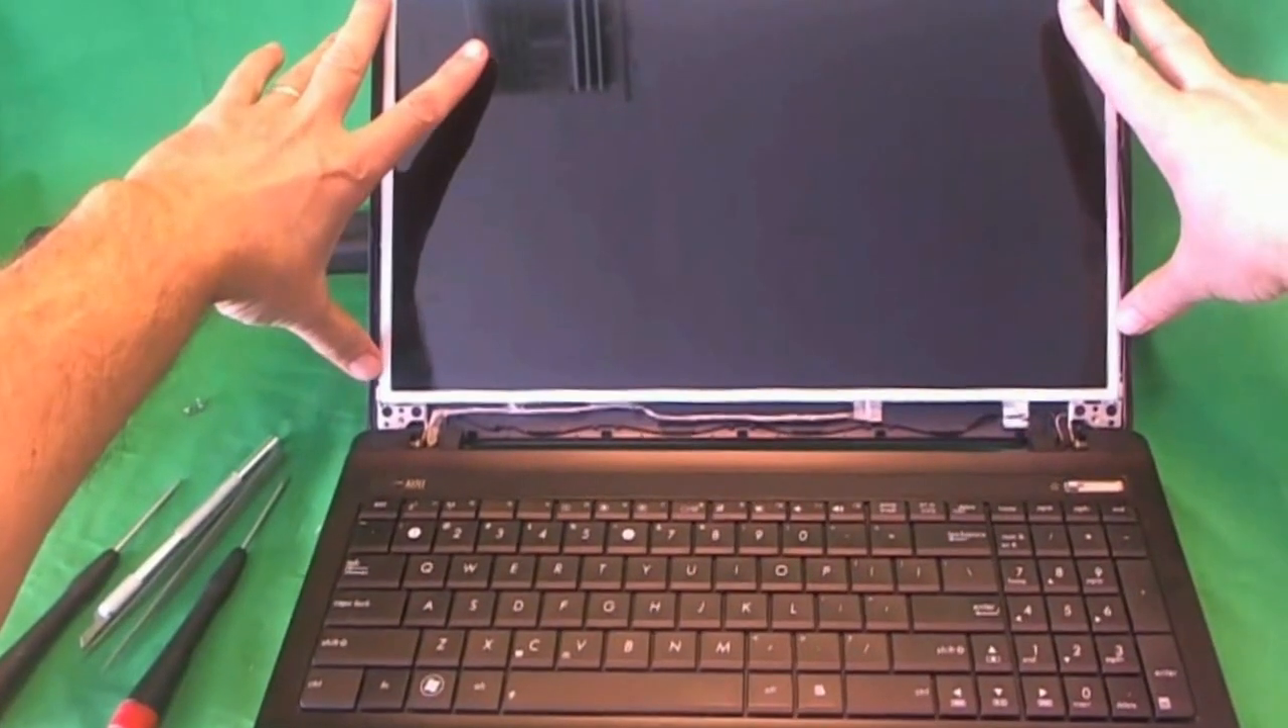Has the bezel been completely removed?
Yes.